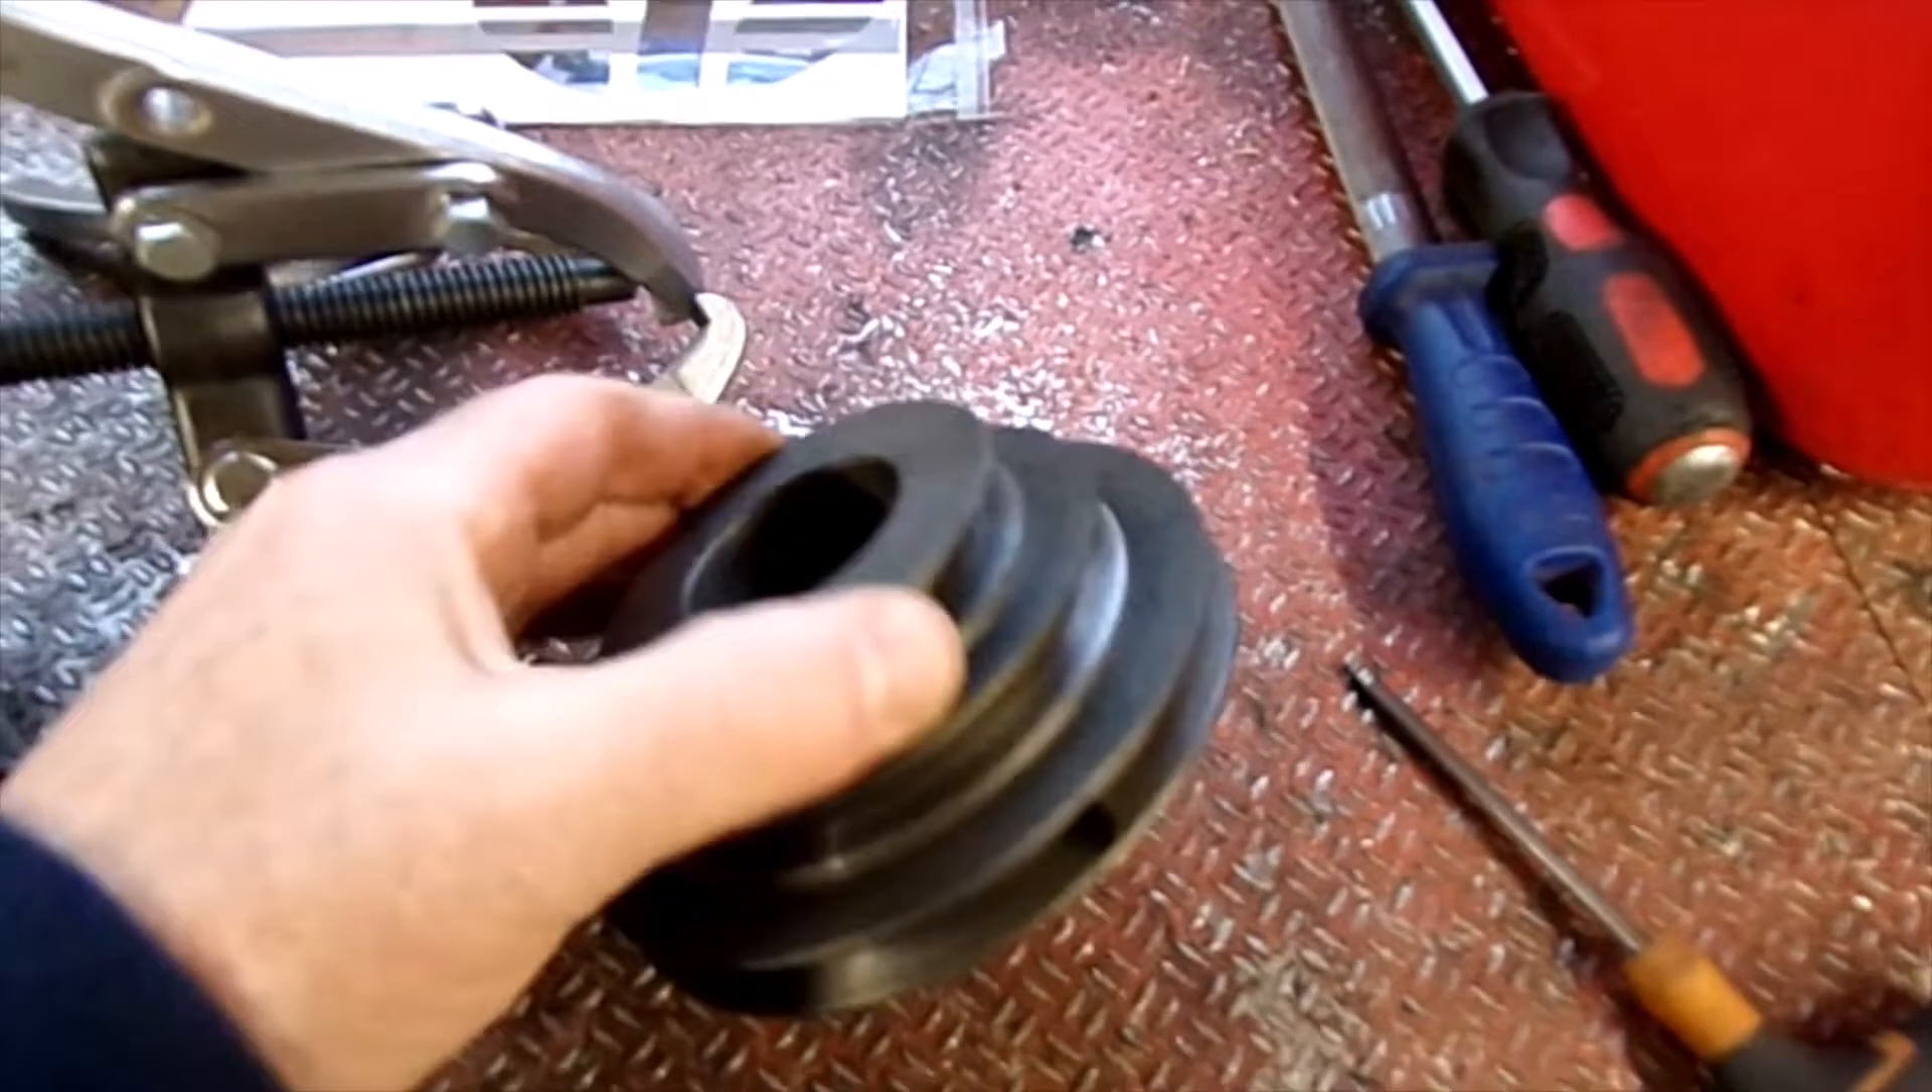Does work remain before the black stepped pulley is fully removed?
No.